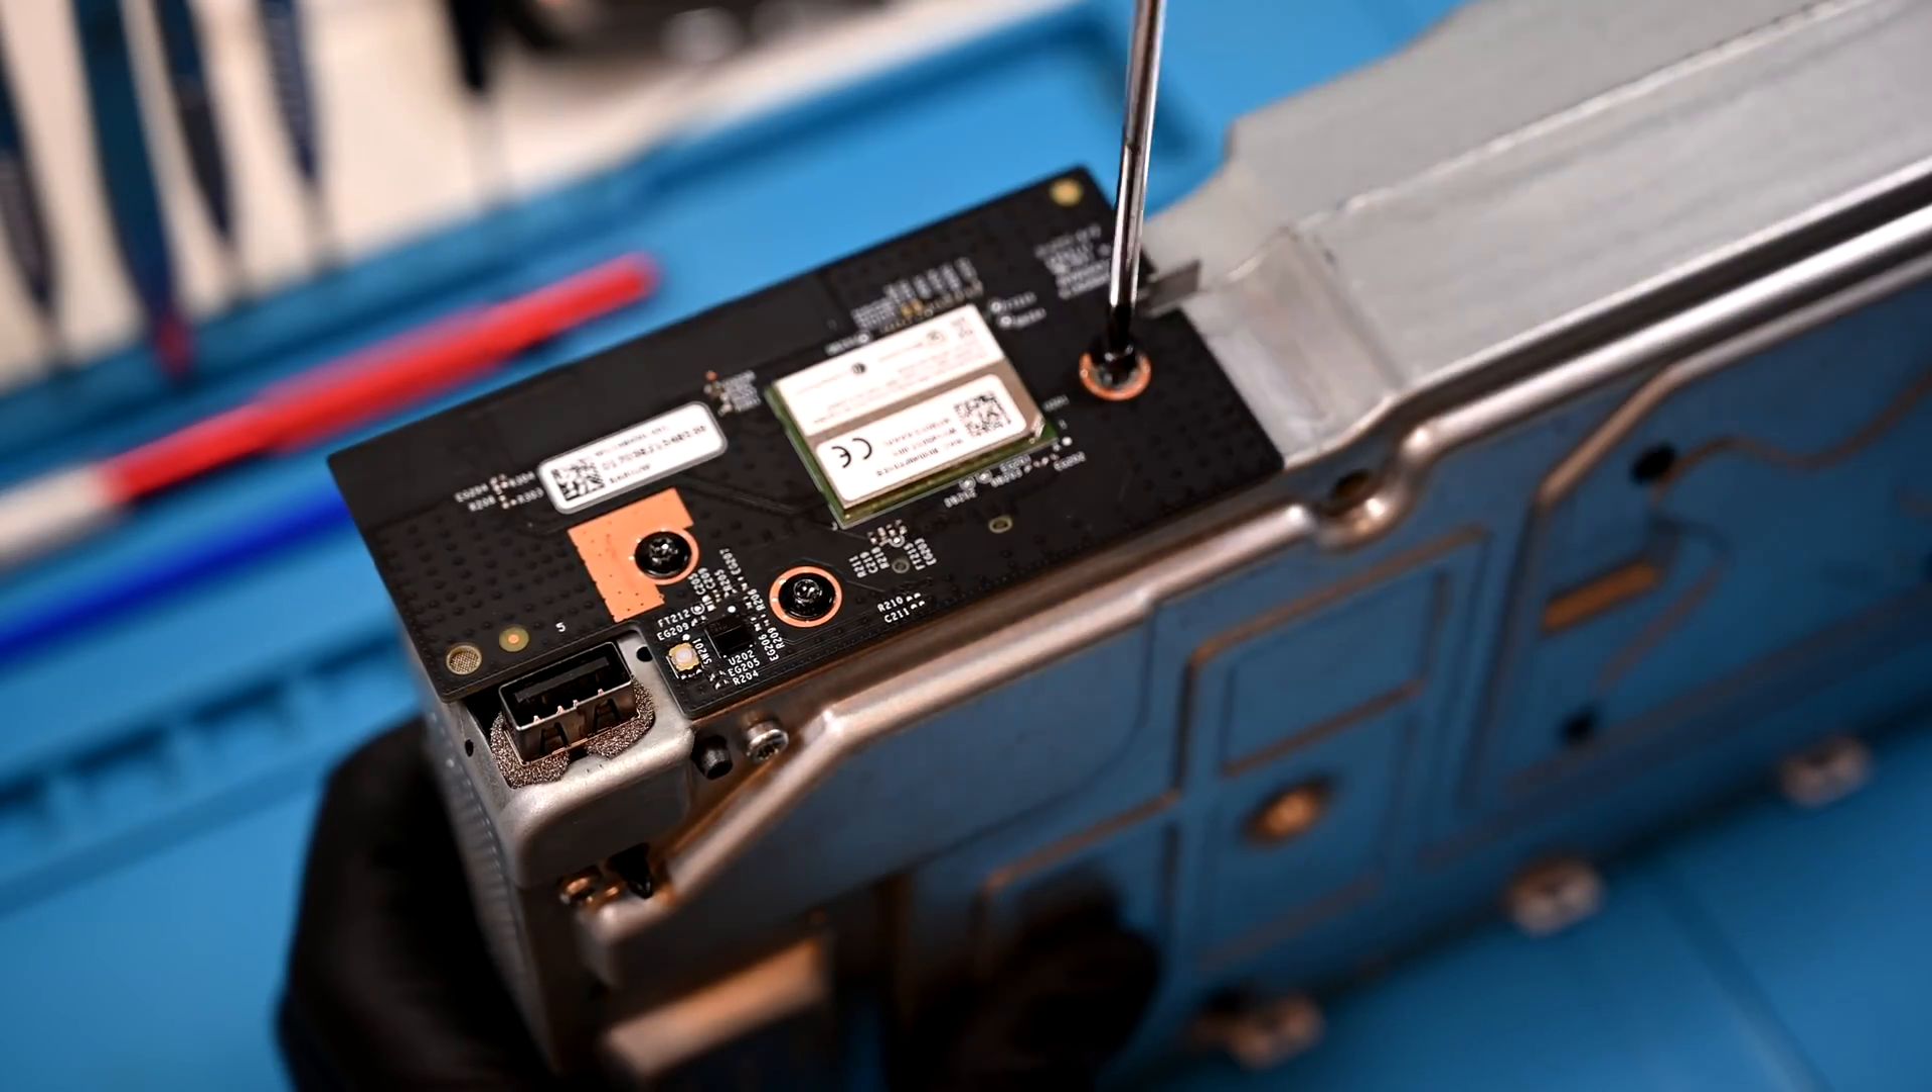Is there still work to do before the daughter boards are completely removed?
Yes.